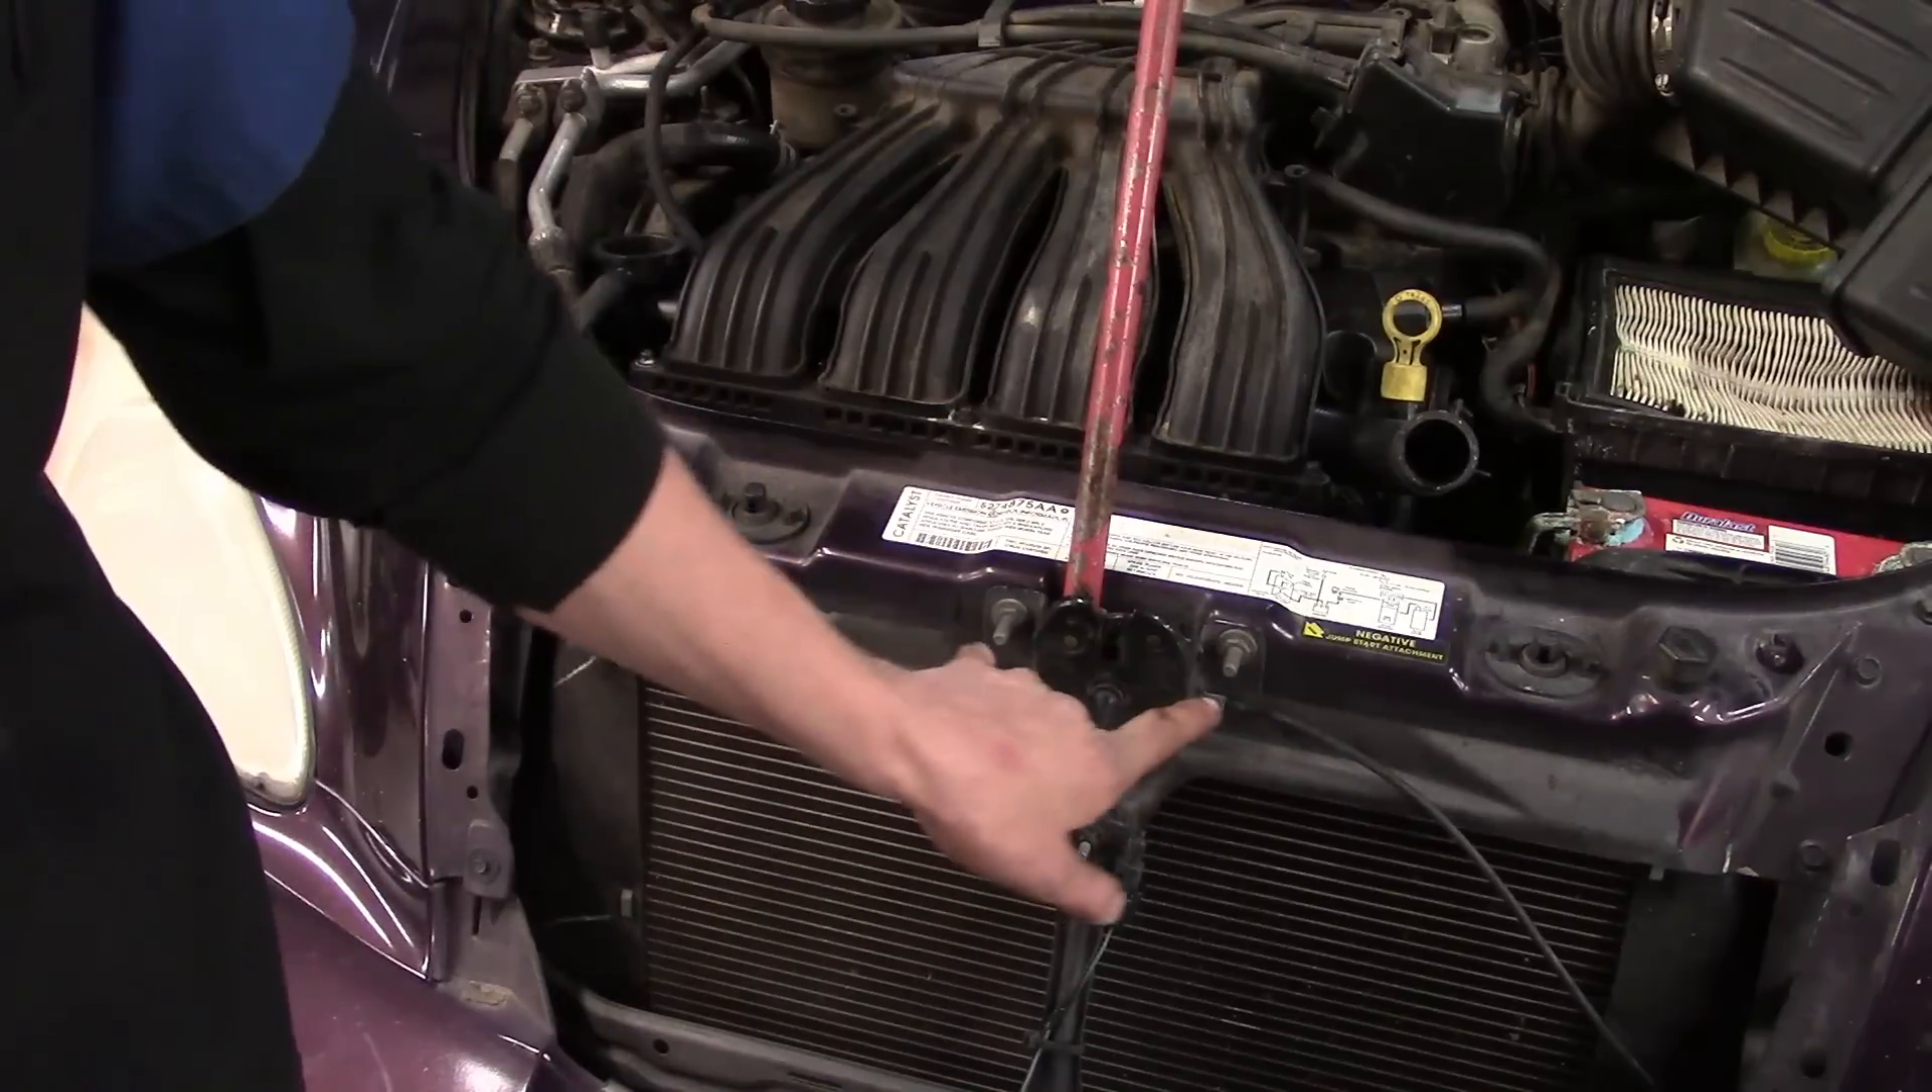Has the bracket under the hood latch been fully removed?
No.